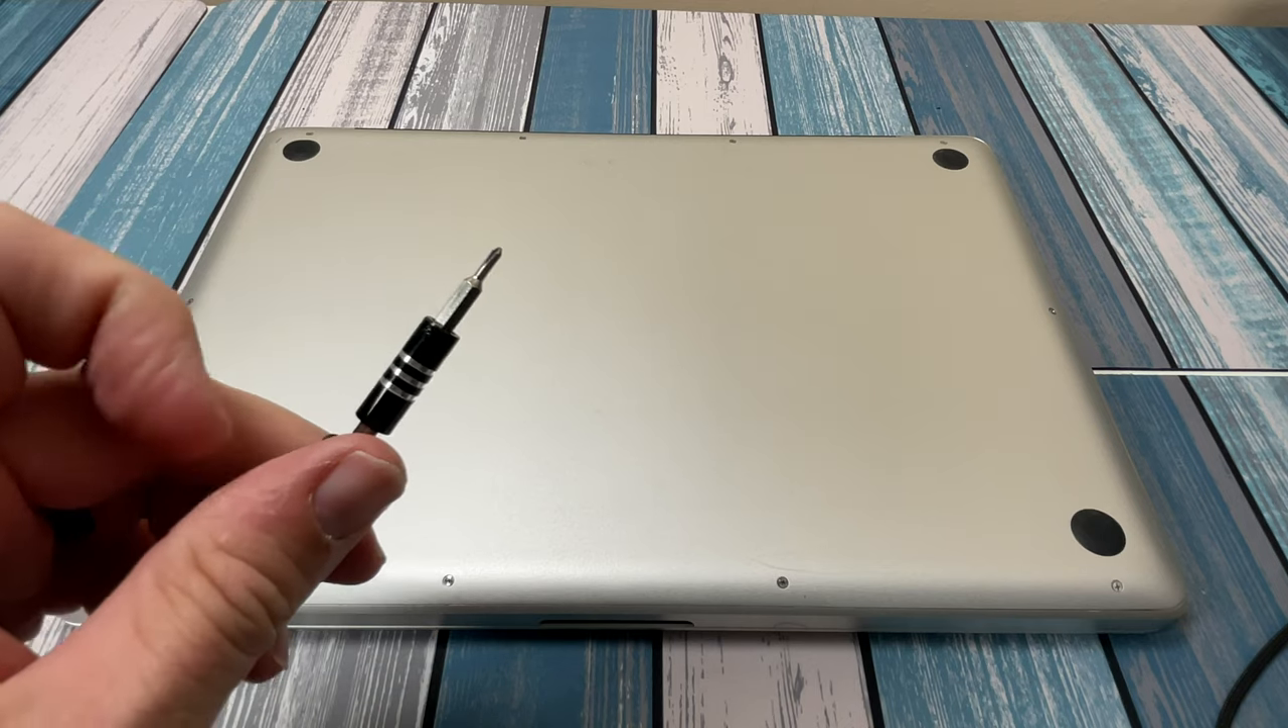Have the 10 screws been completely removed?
No.